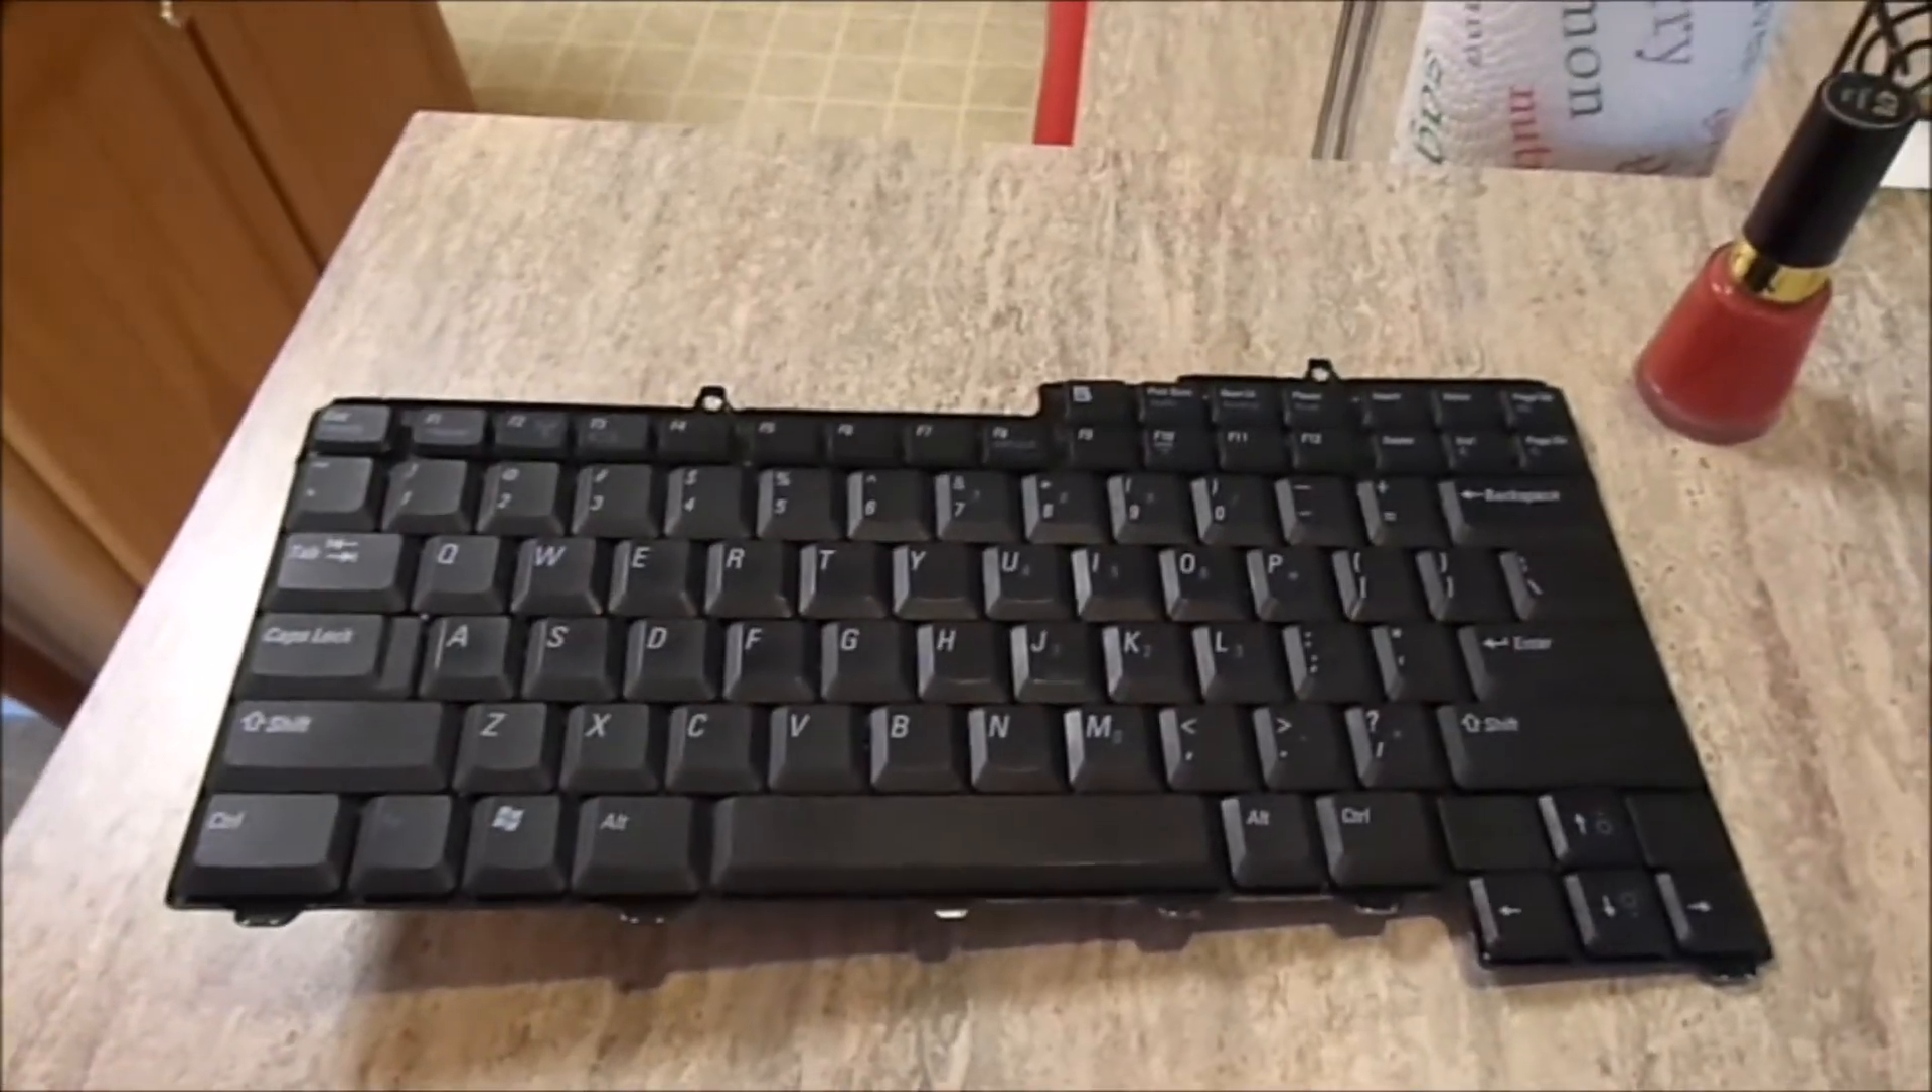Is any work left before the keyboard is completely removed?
No.